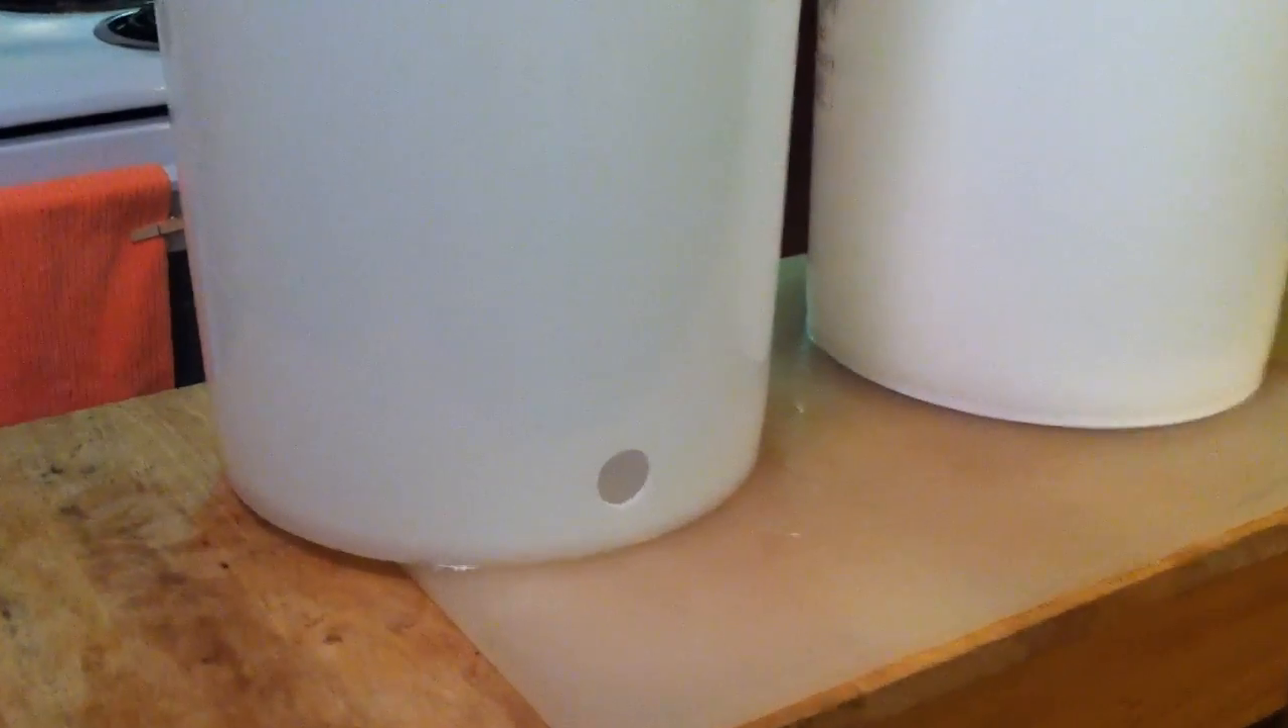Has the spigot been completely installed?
No.